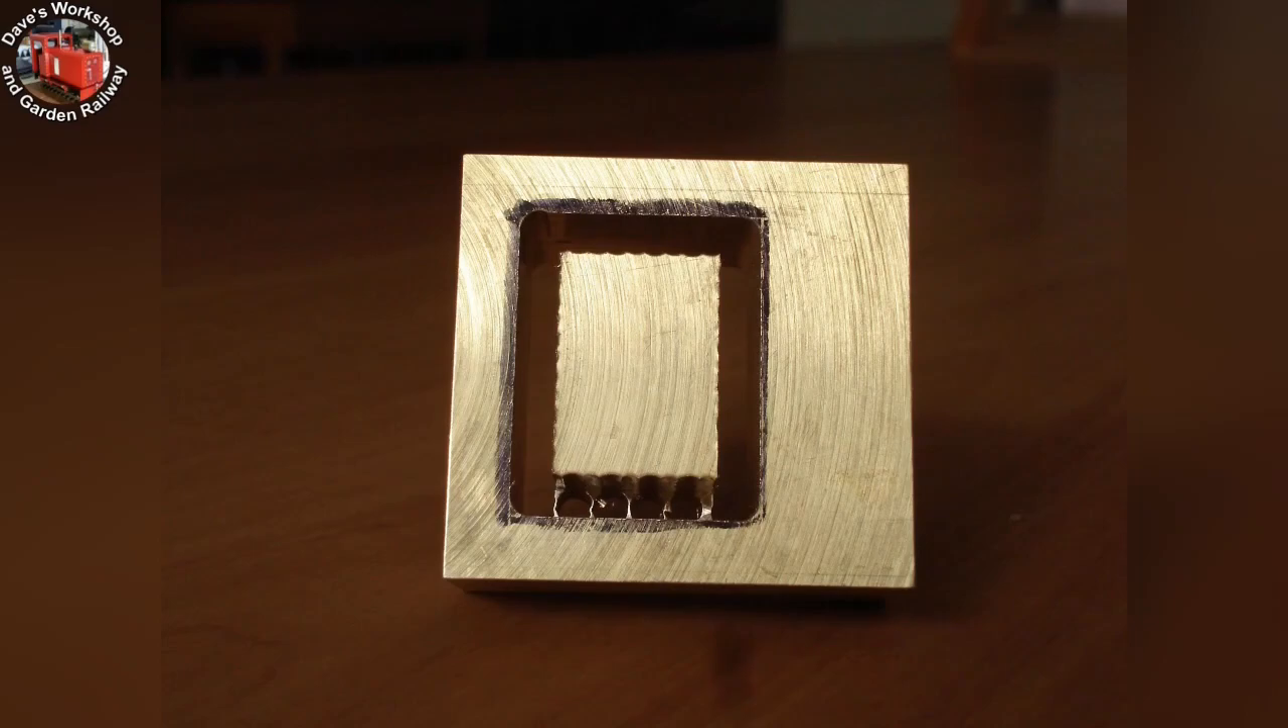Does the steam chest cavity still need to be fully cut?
Yes.